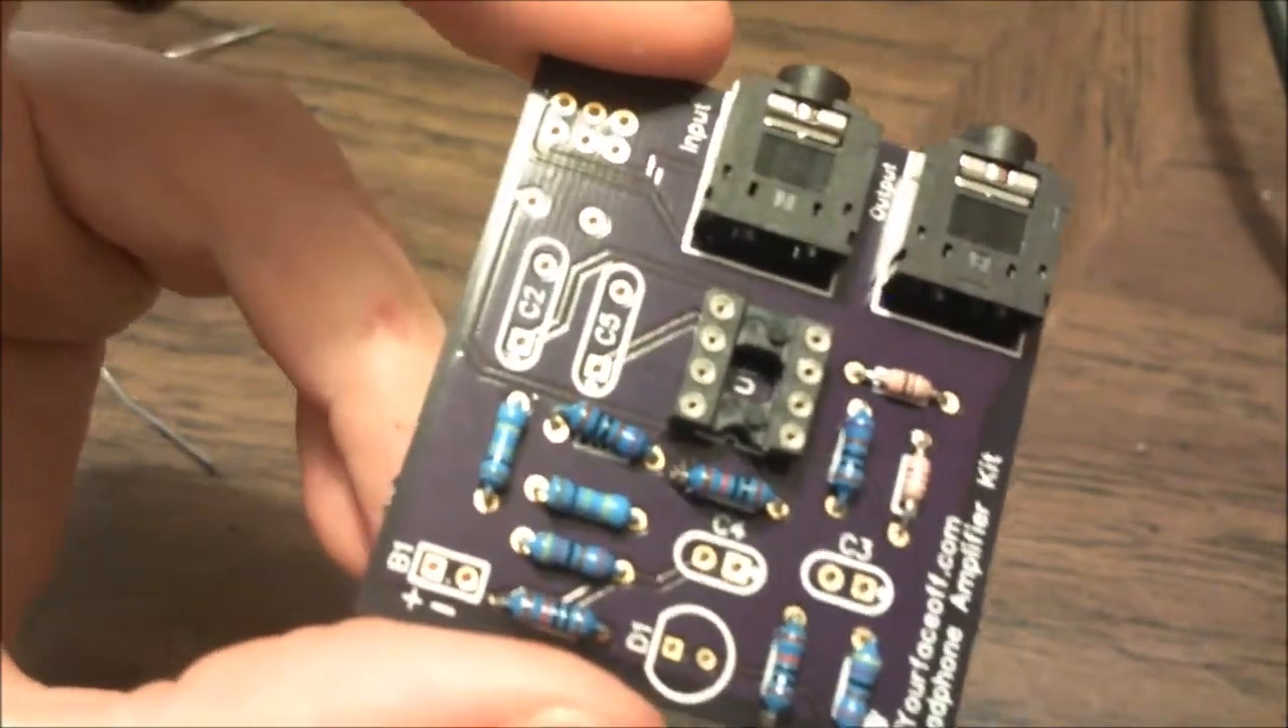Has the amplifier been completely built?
No.